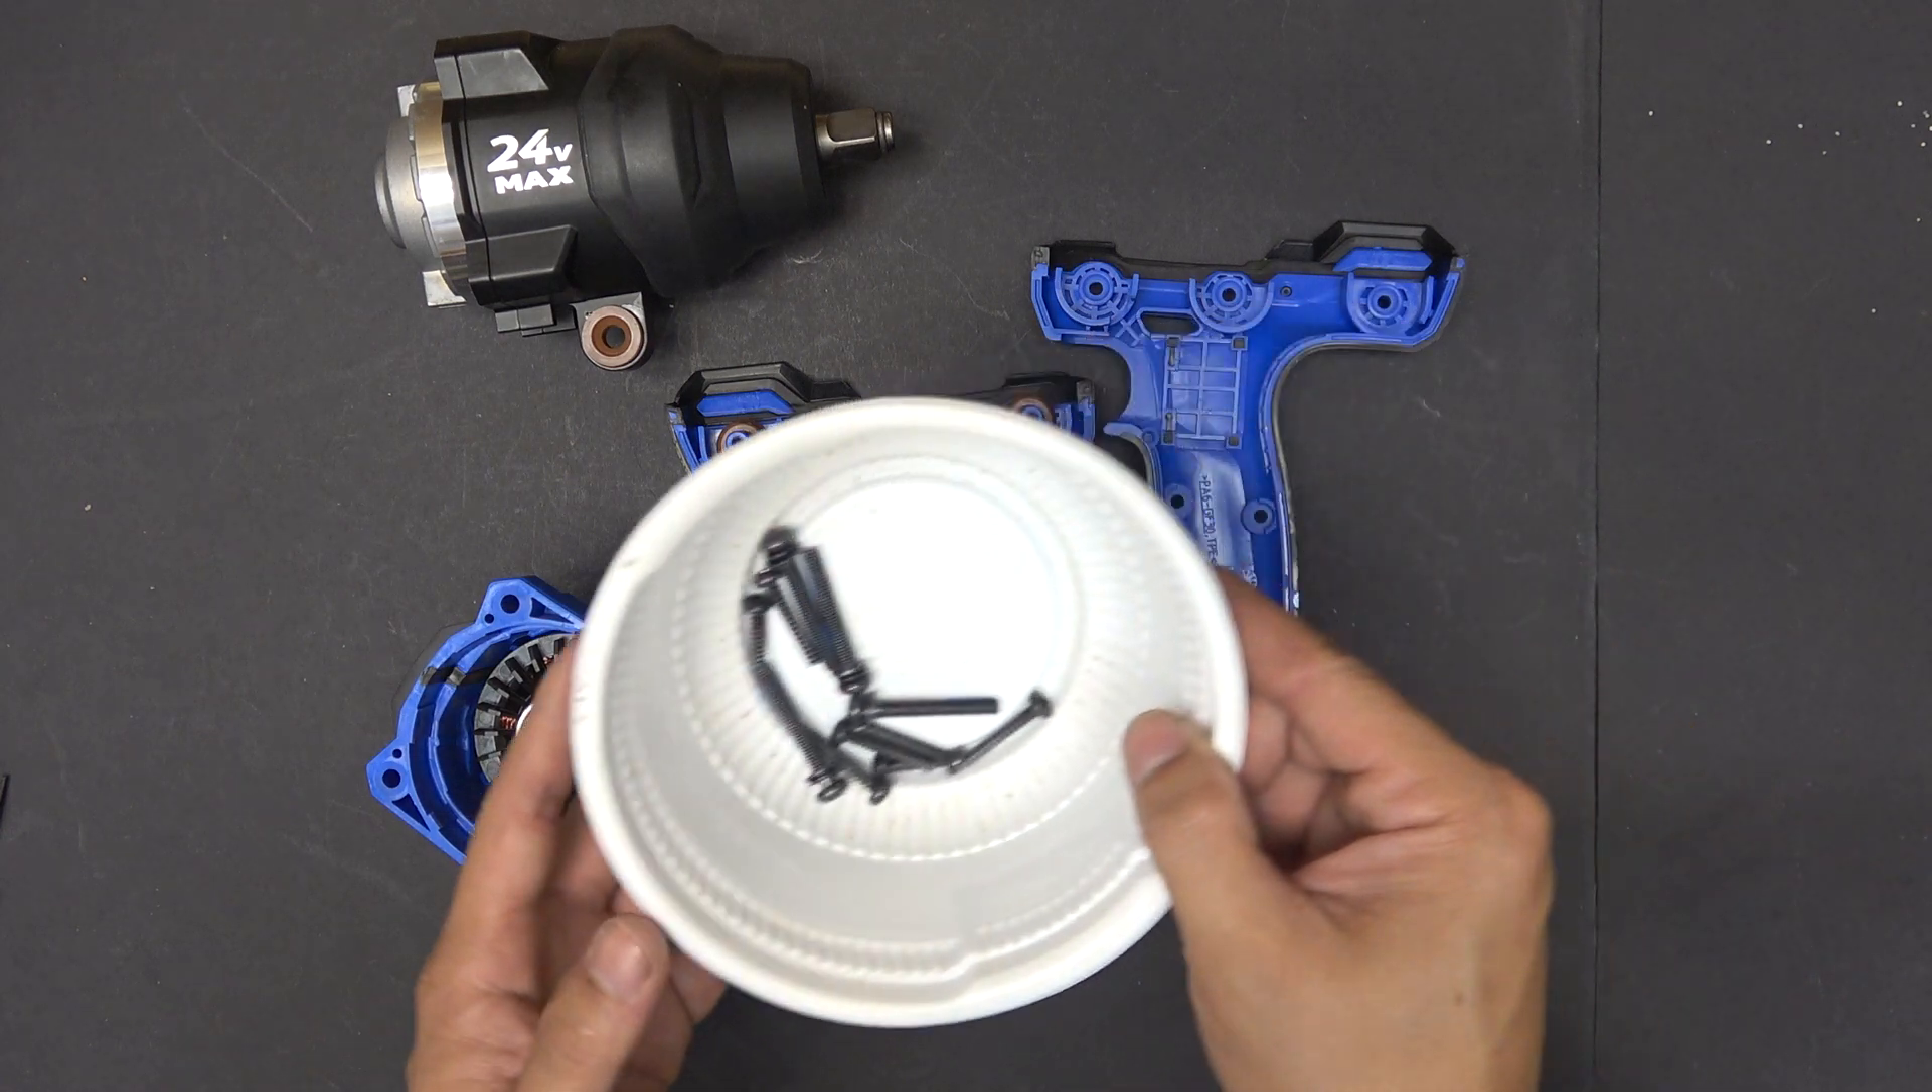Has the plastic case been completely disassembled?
Yes.